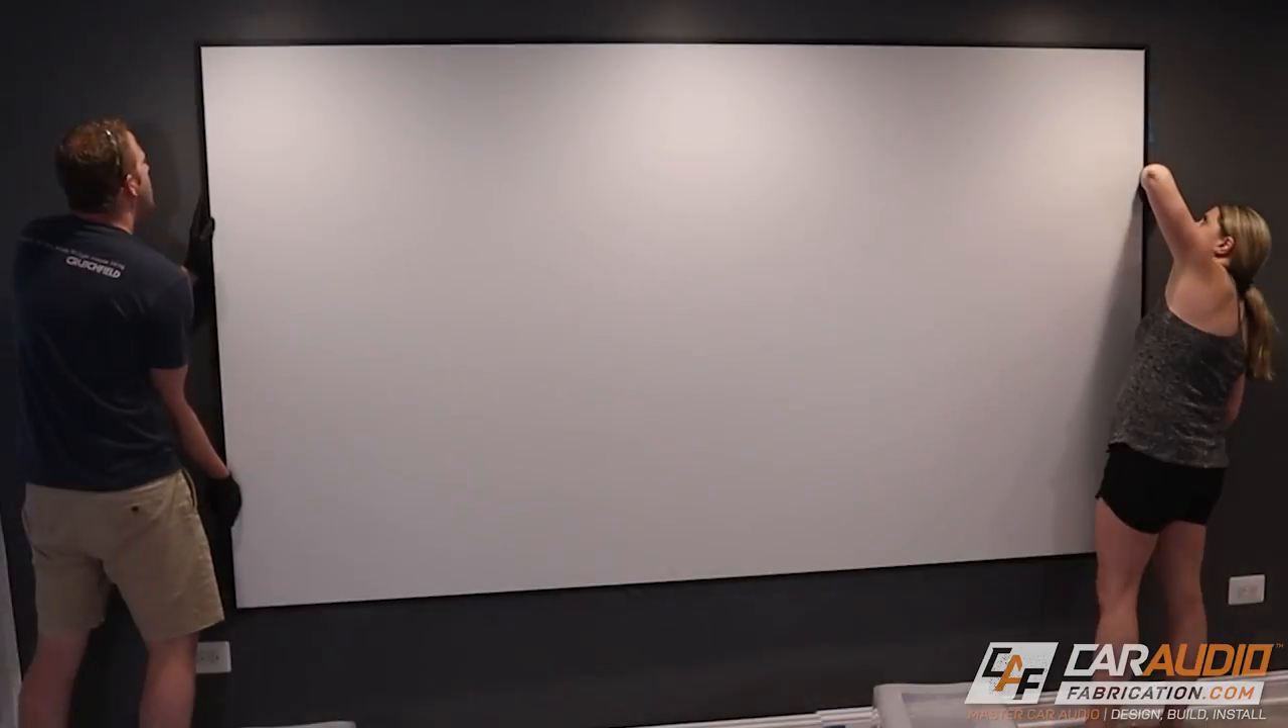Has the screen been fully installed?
No.